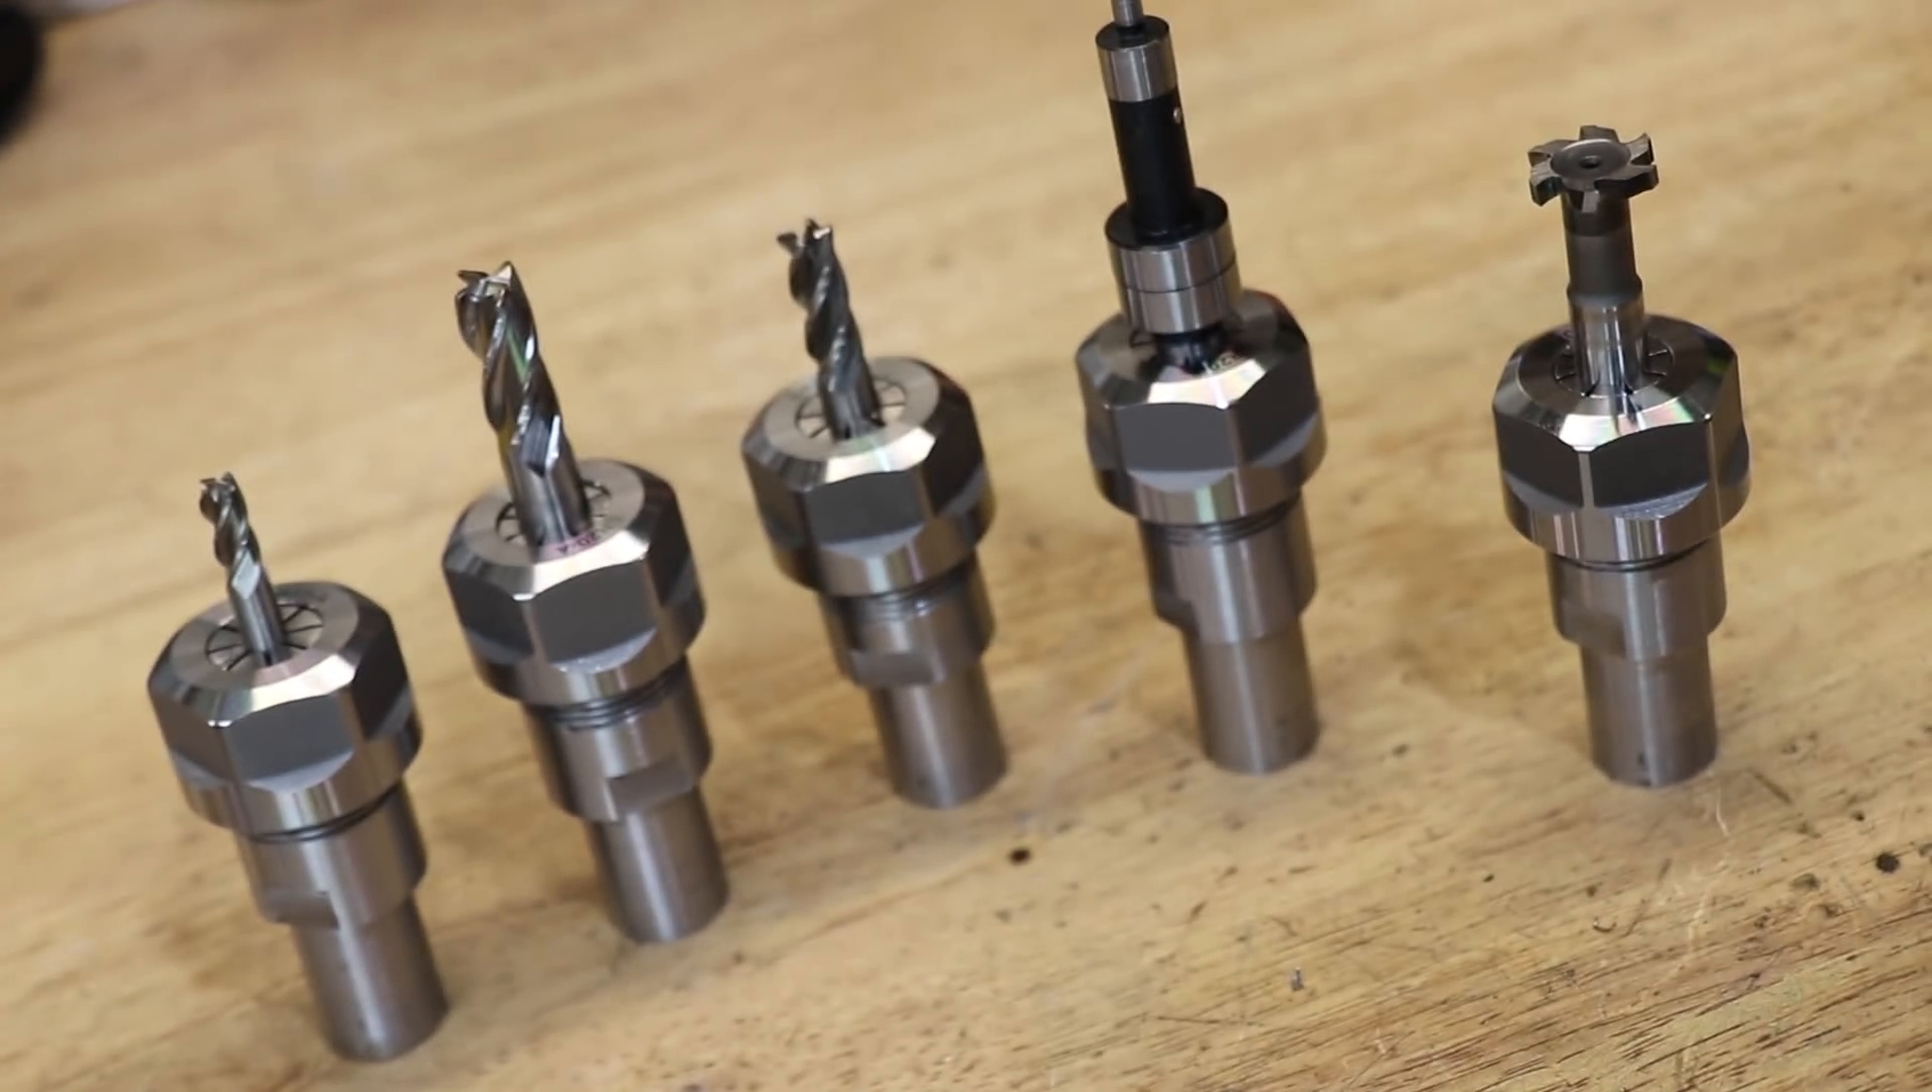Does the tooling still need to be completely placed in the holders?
No.